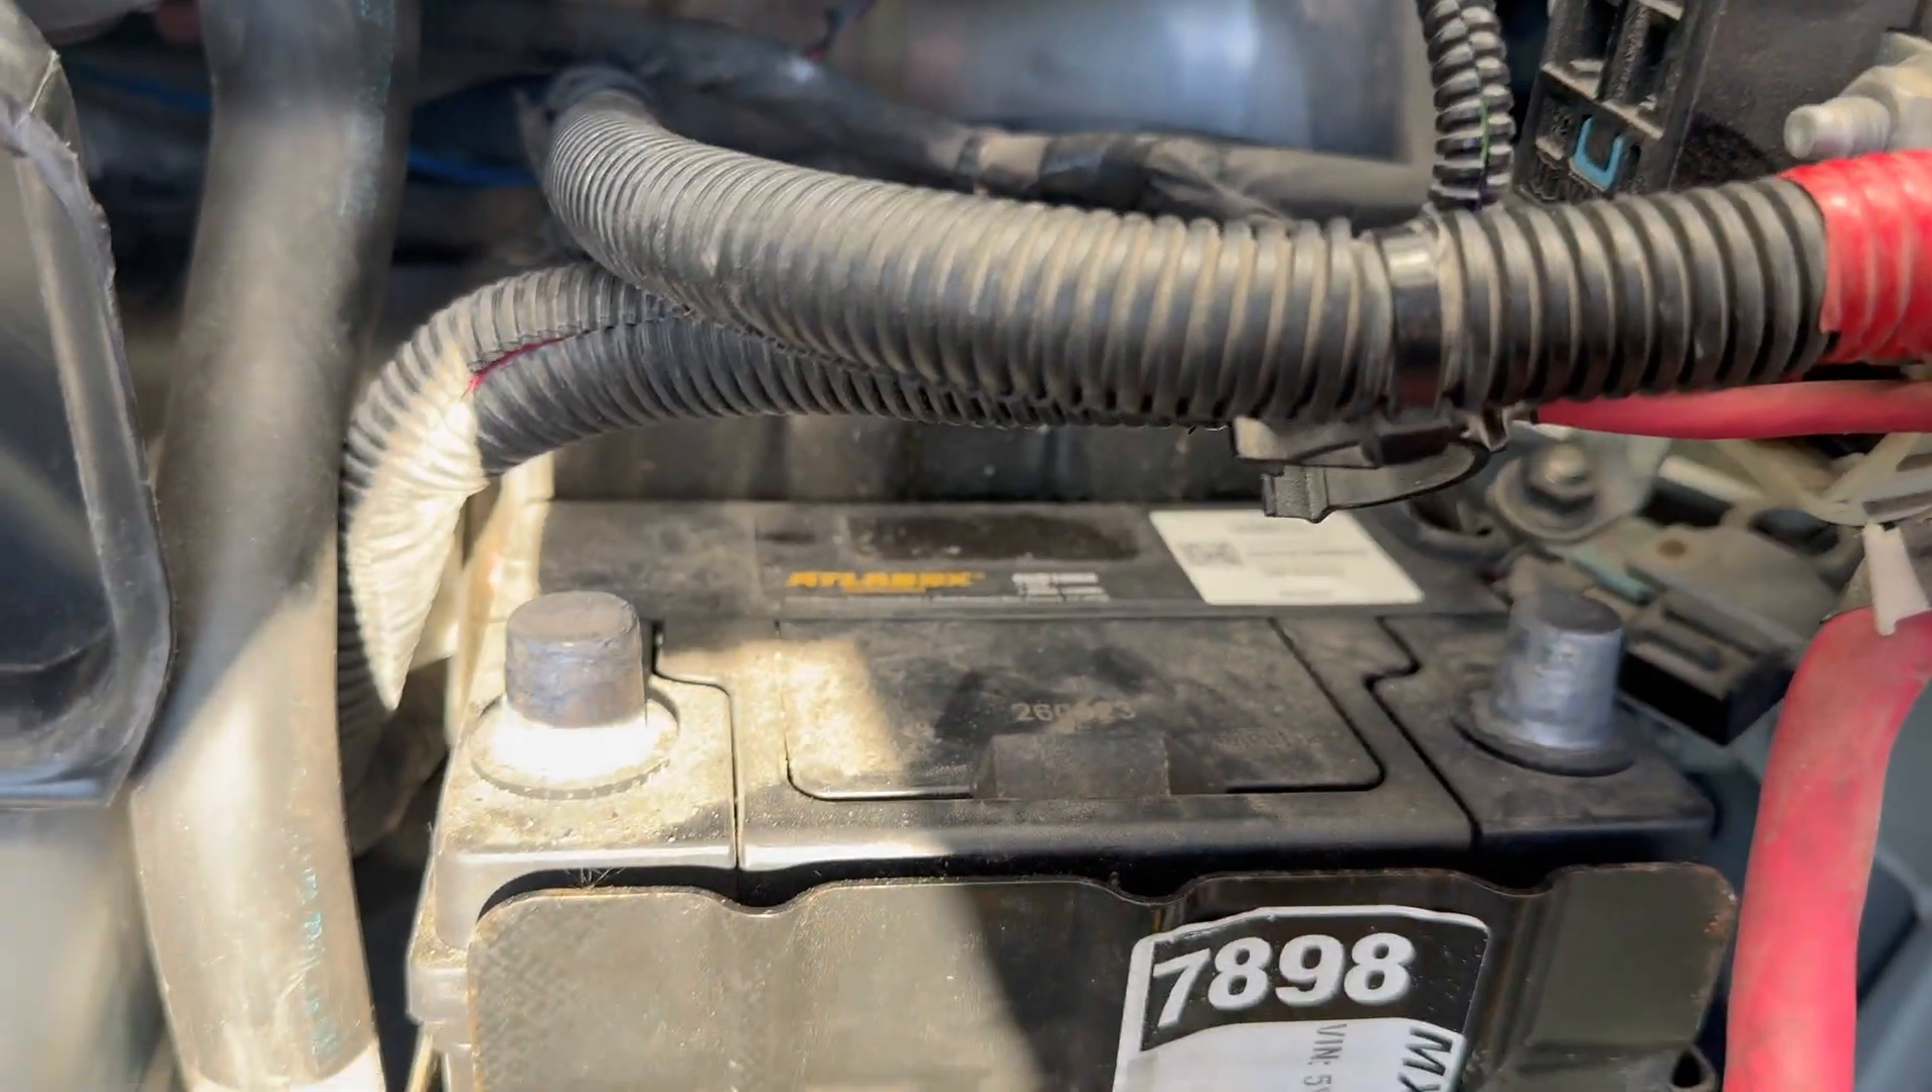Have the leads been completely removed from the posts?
Yes.